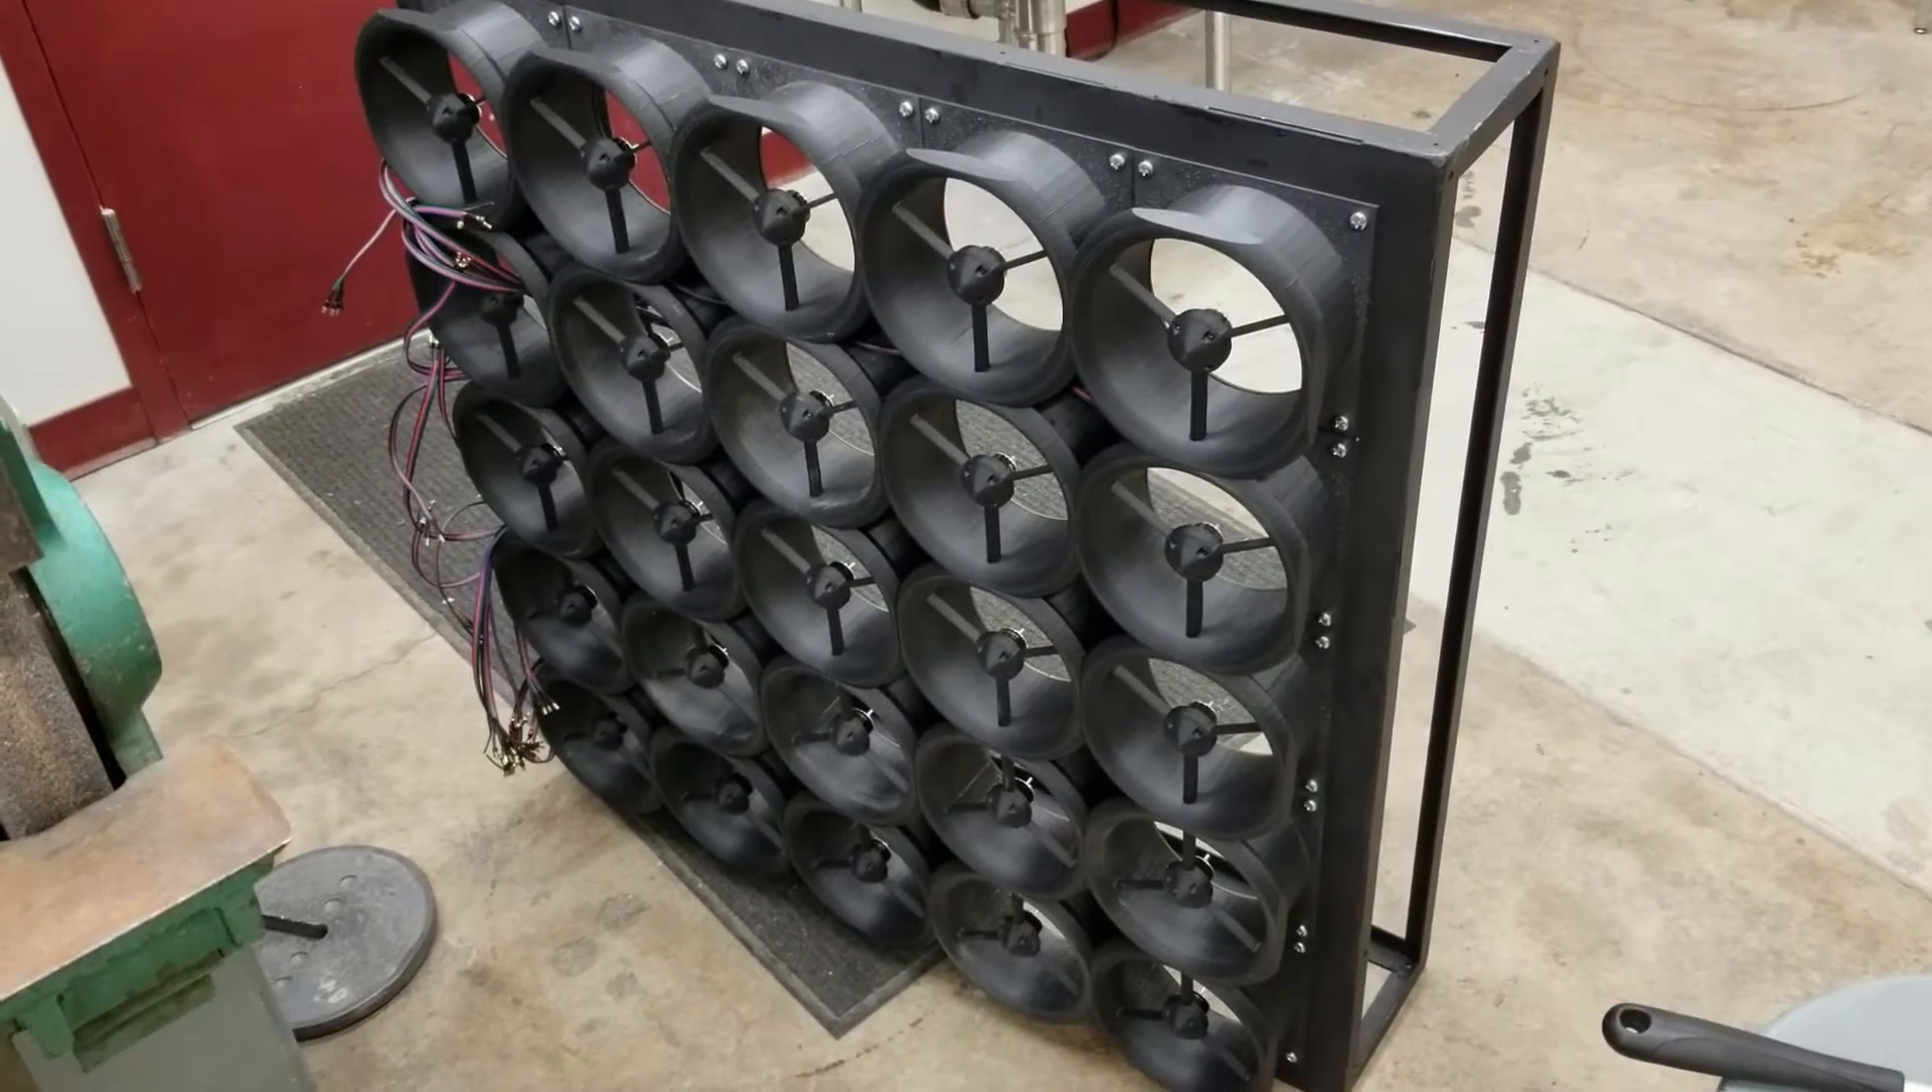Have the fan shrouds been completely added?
Yes.